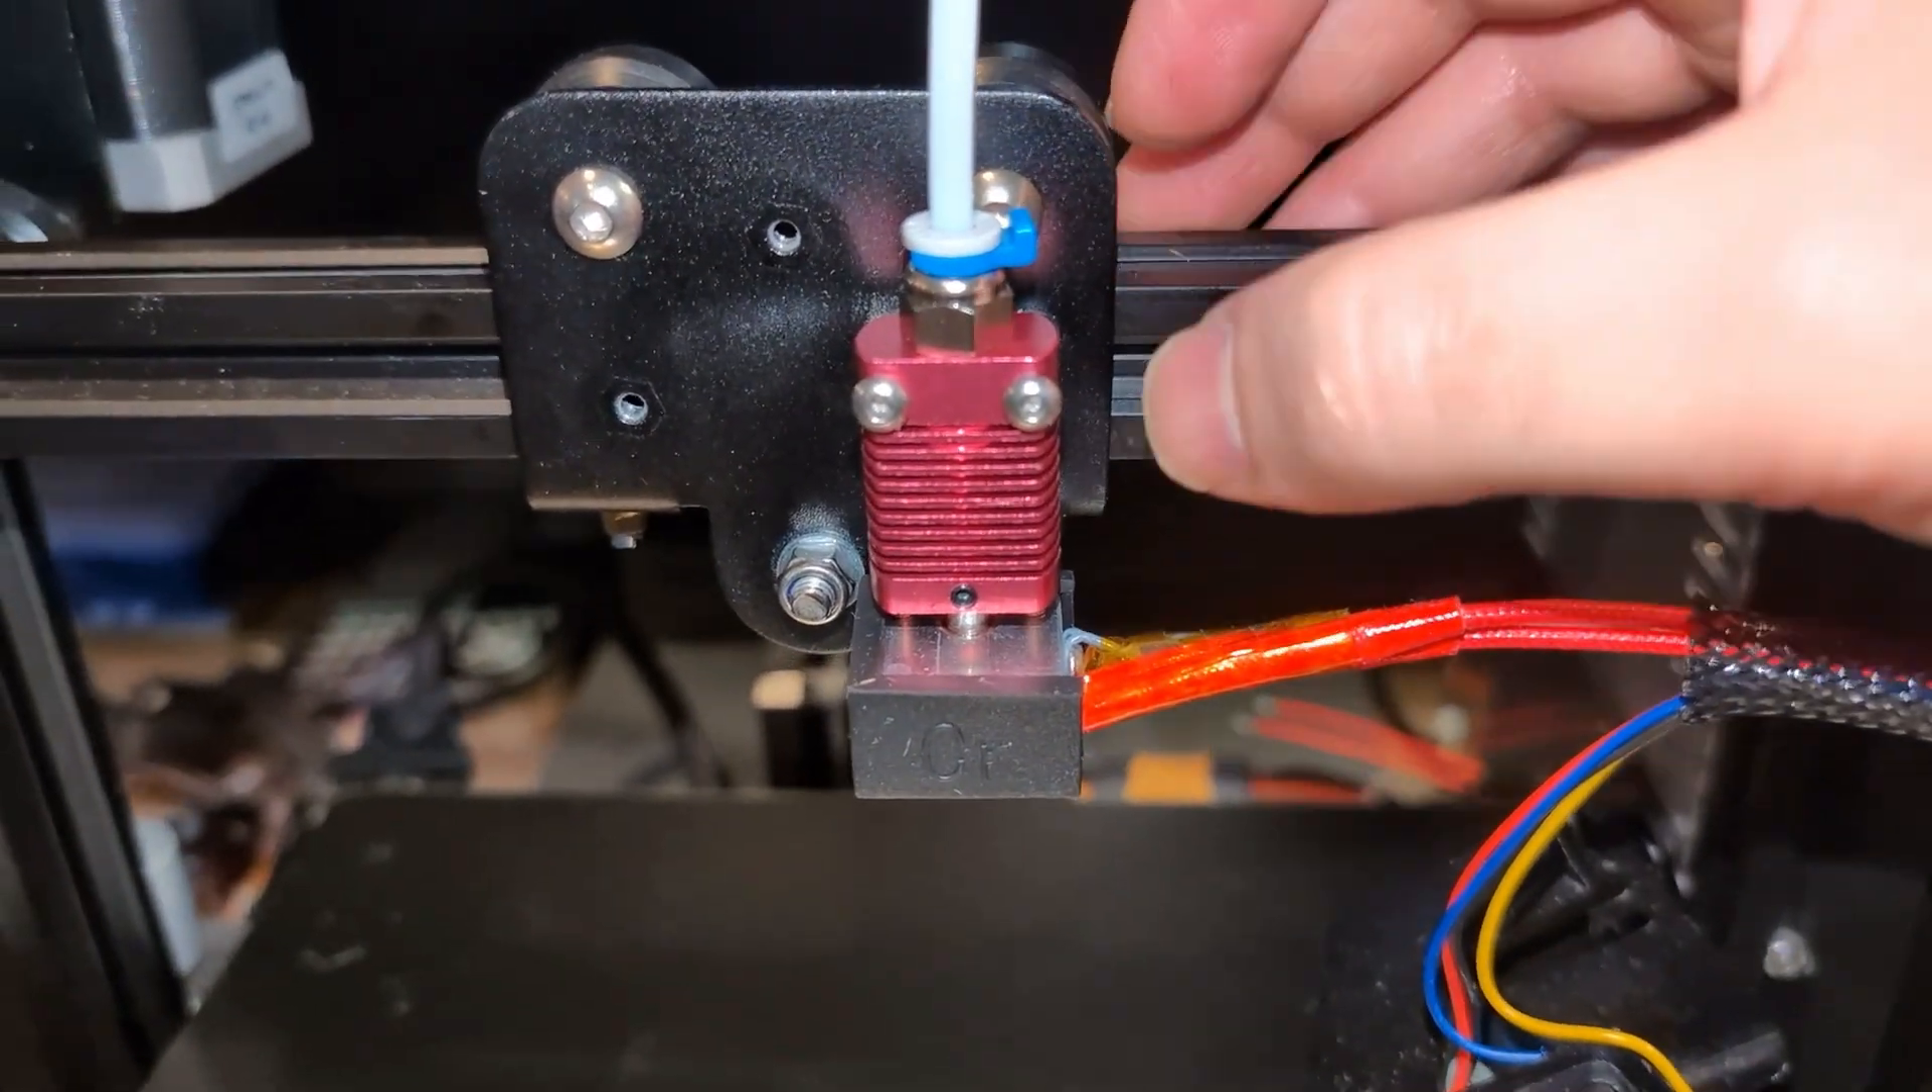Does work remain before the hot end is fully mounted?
No.